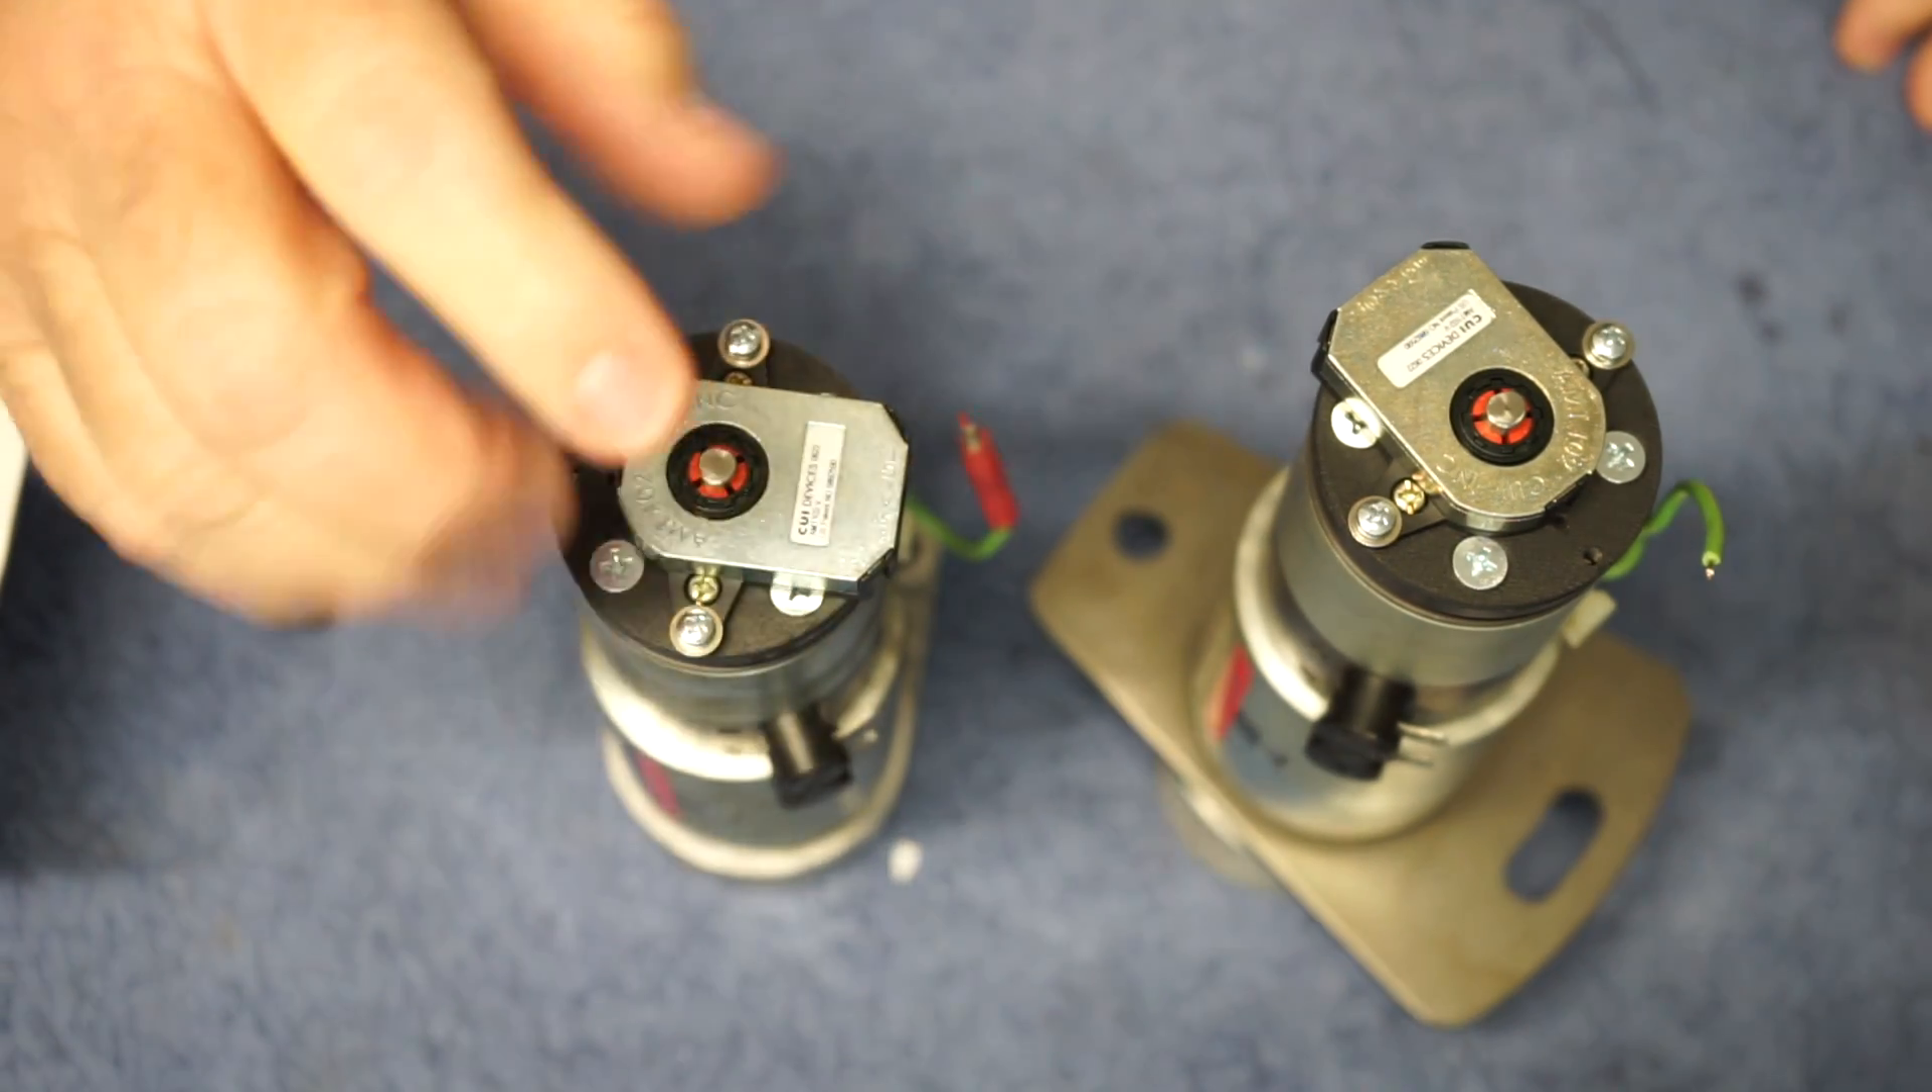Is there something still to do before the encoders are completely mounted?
No.